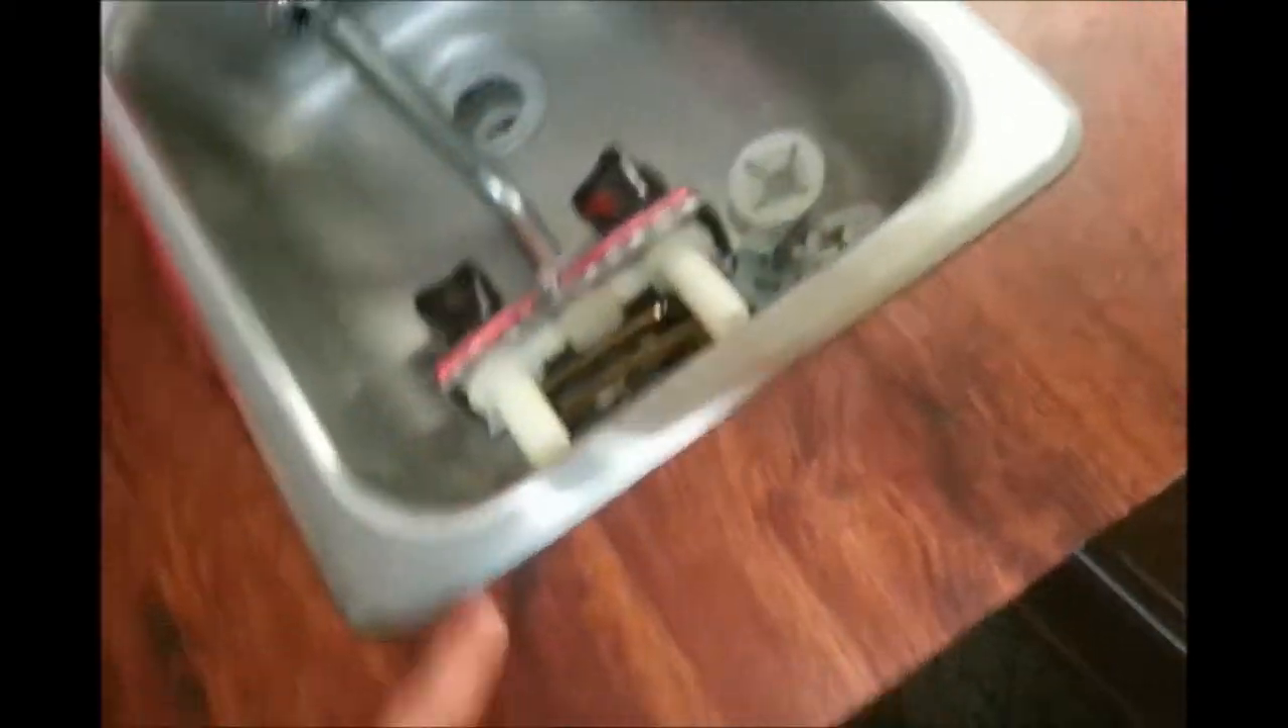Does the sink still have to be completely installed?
Yes.